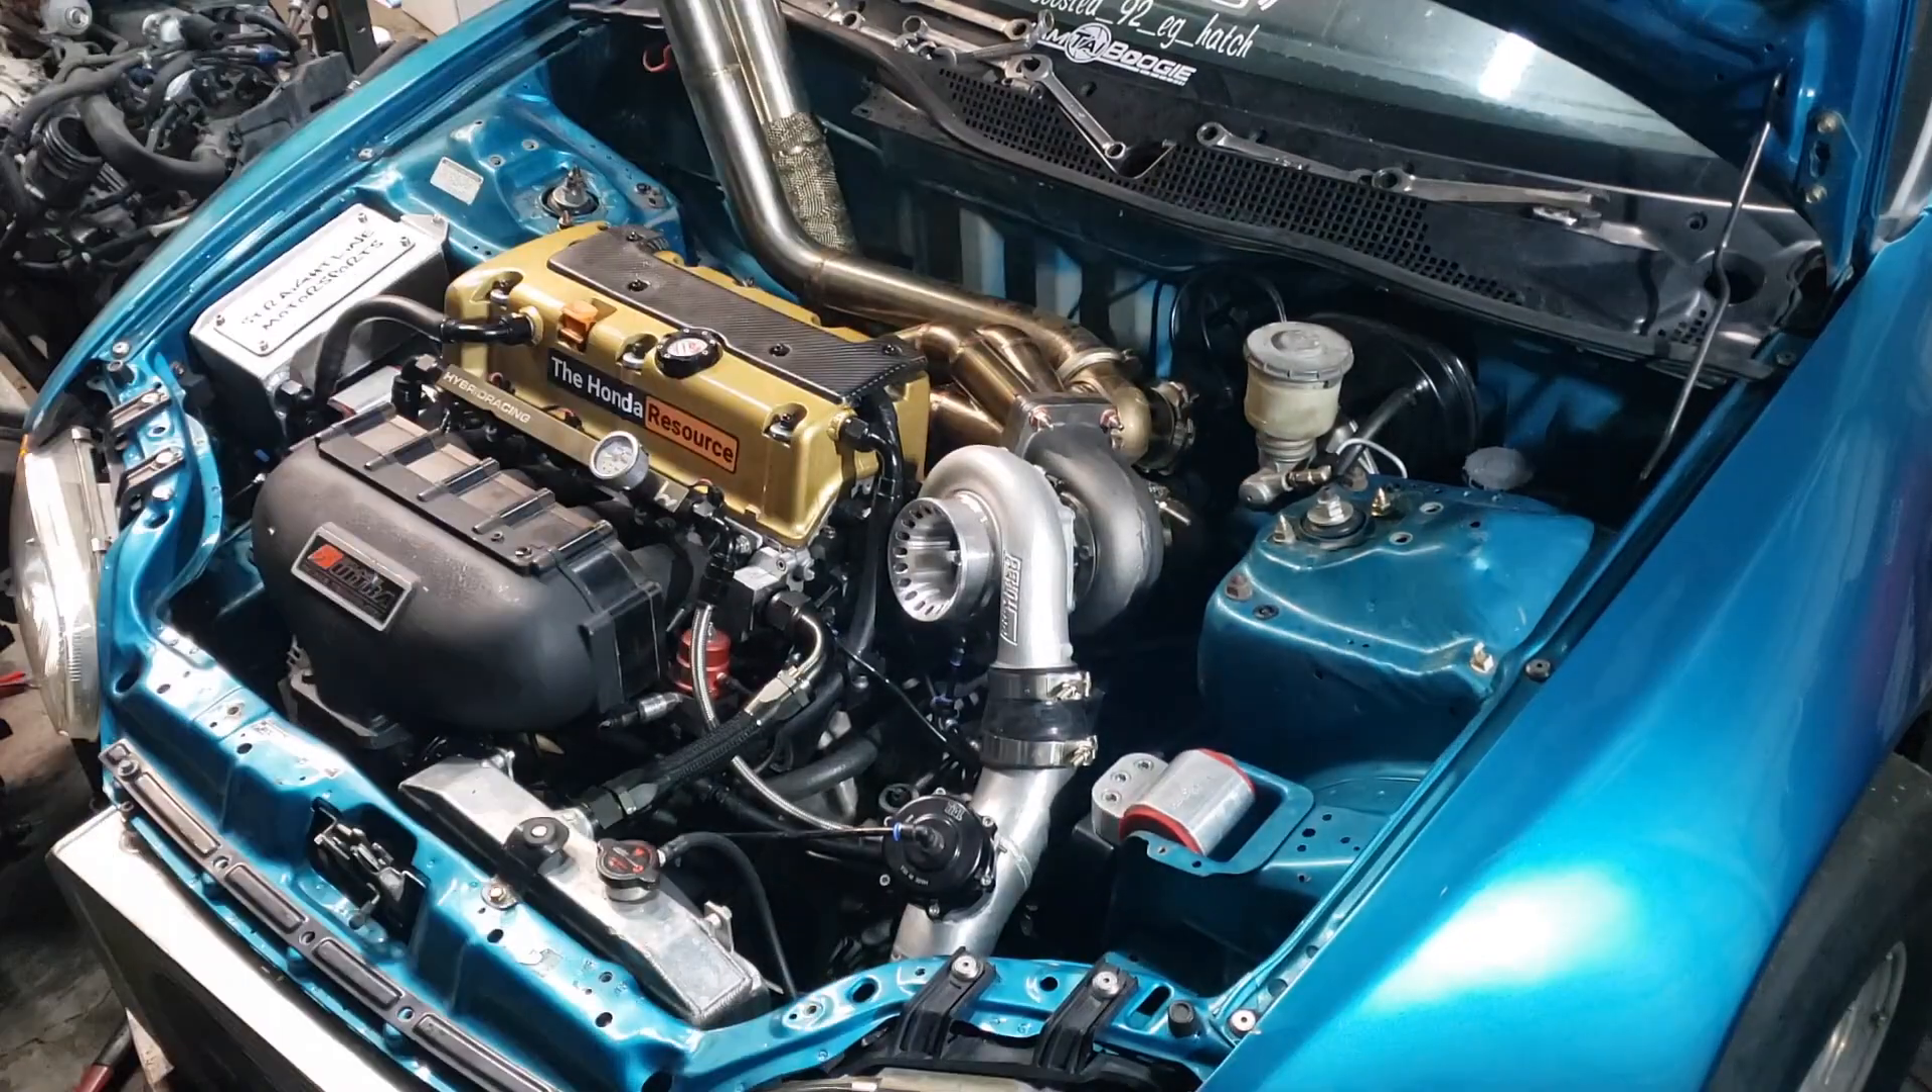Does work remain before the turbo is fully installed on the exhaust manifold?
No.